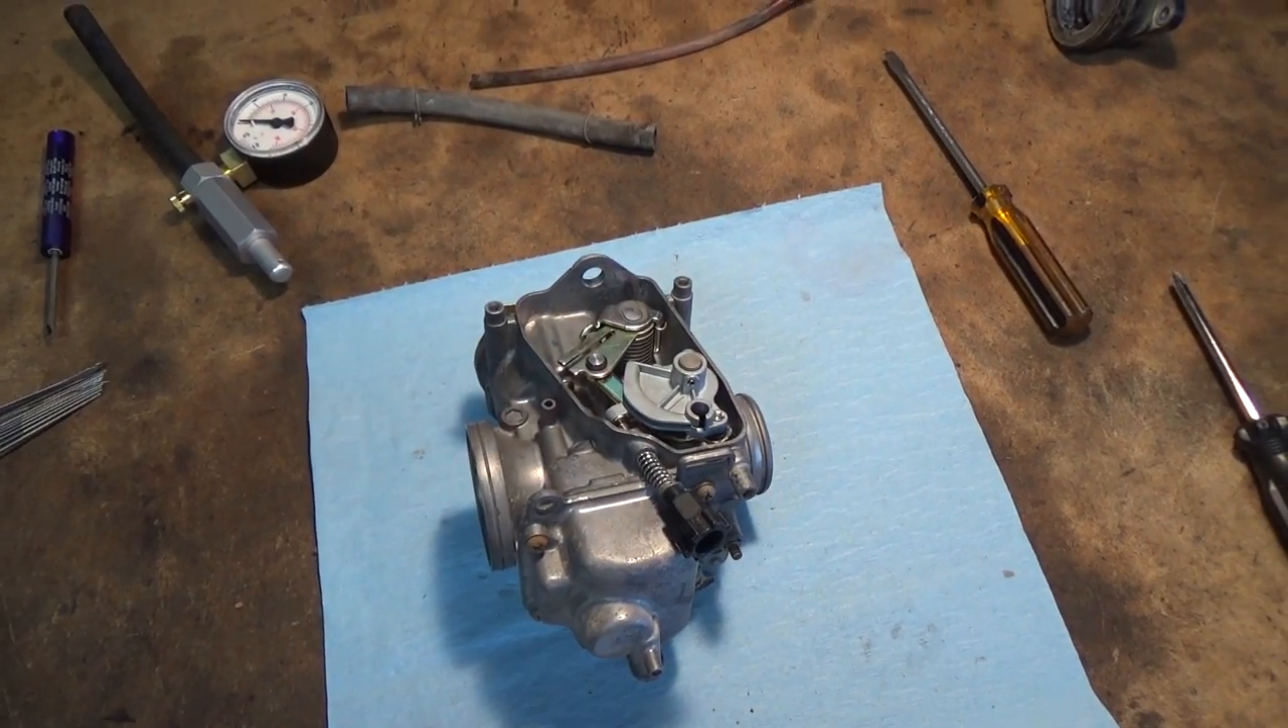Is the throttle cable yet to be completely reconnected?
Yes.